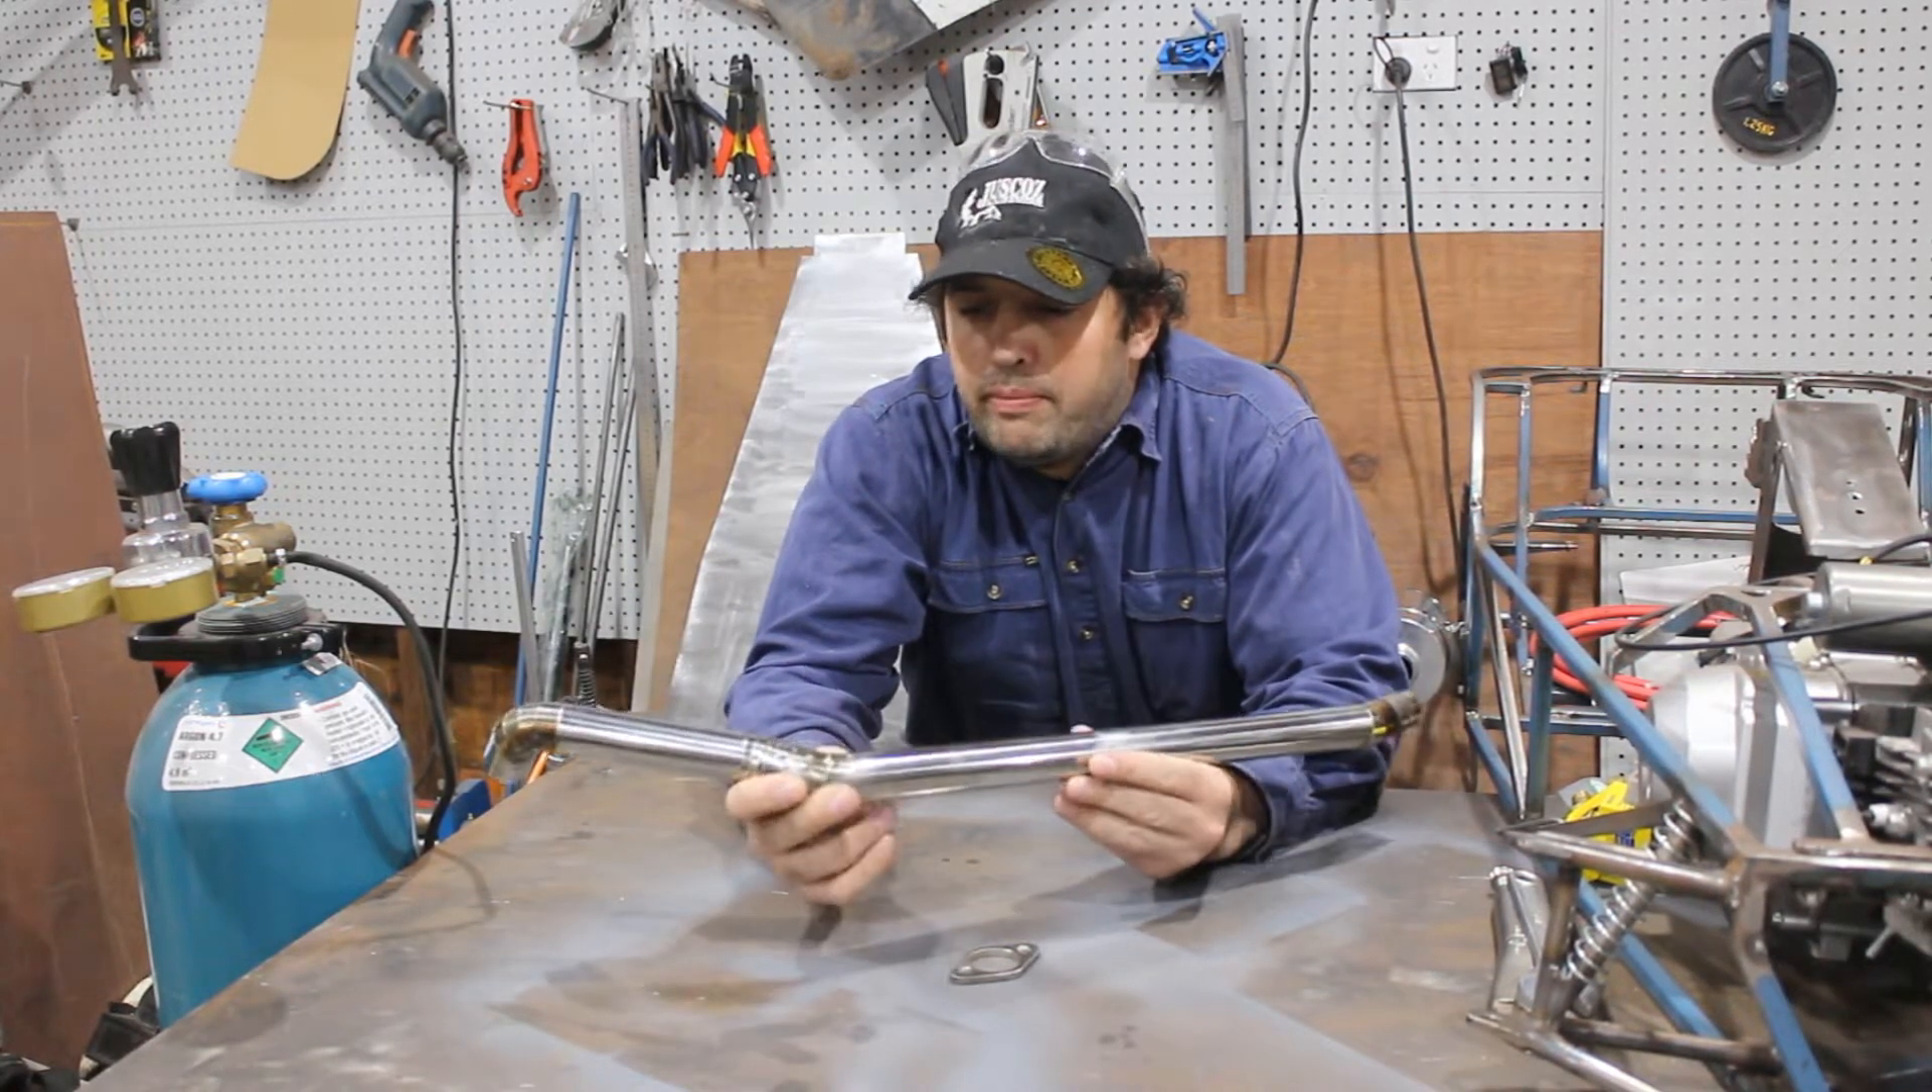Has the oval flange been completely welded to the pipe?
No.